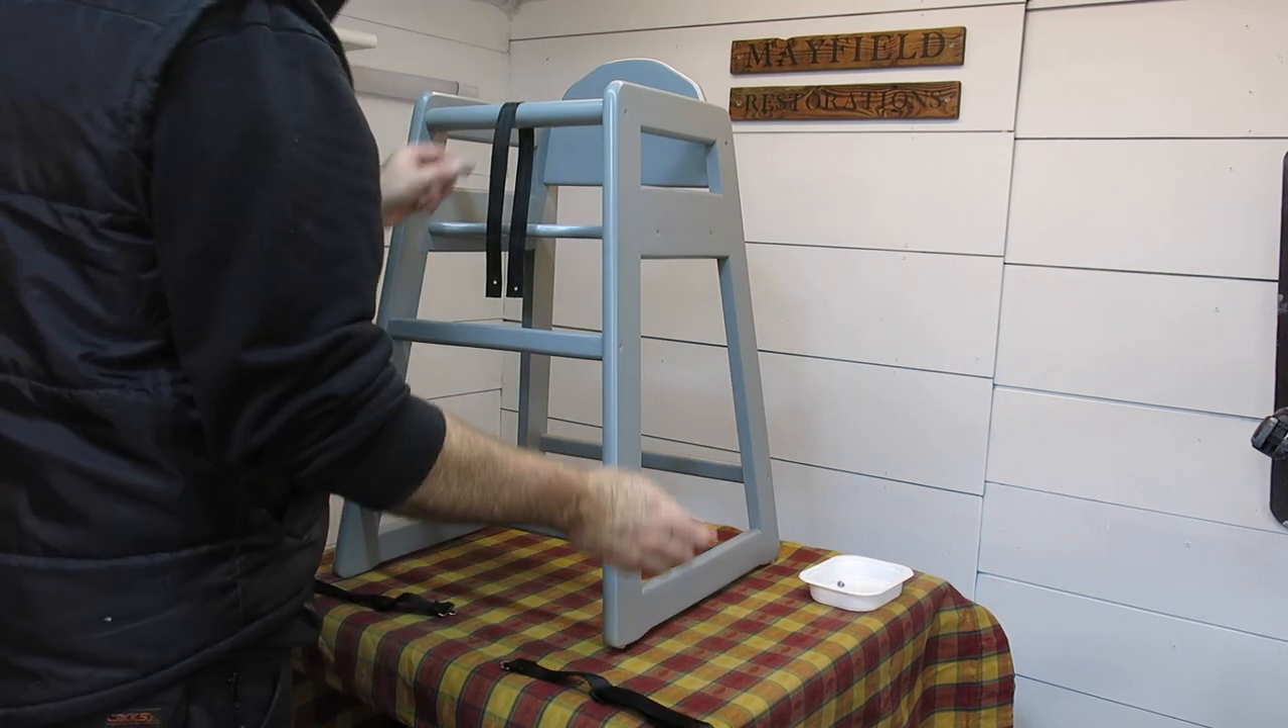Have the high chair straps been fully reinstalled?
No.